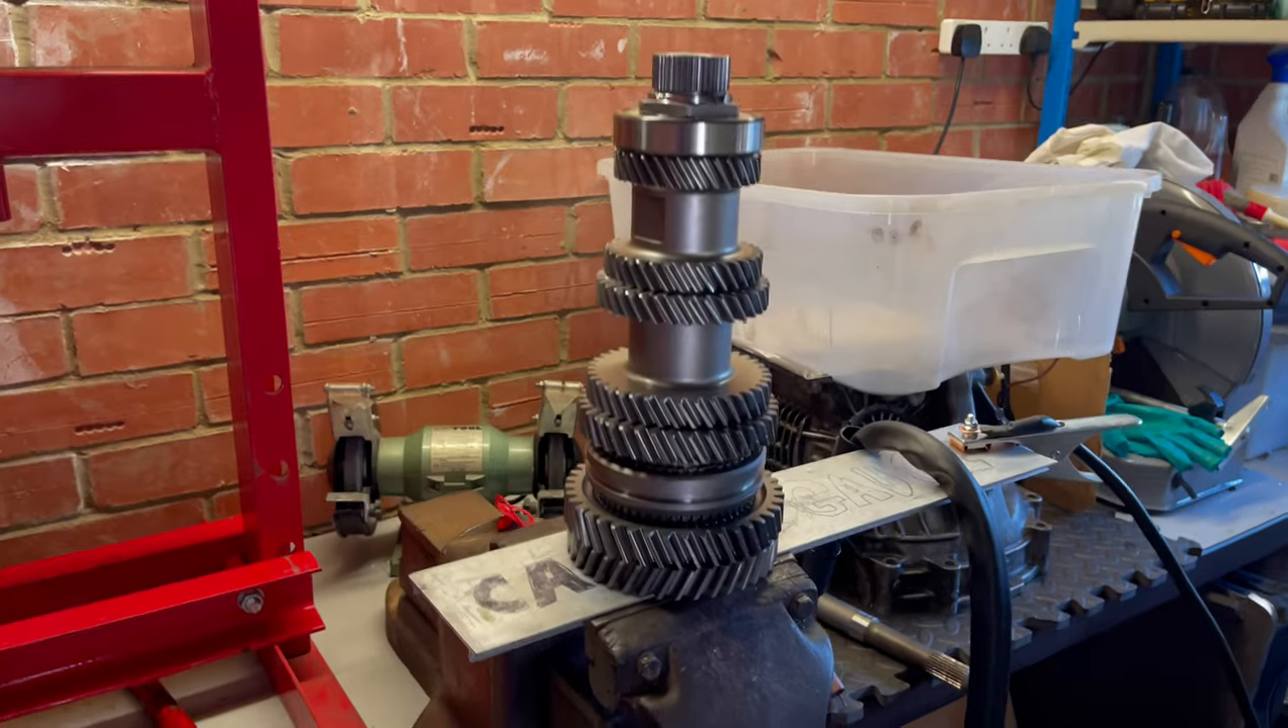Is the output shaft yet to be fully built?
No.